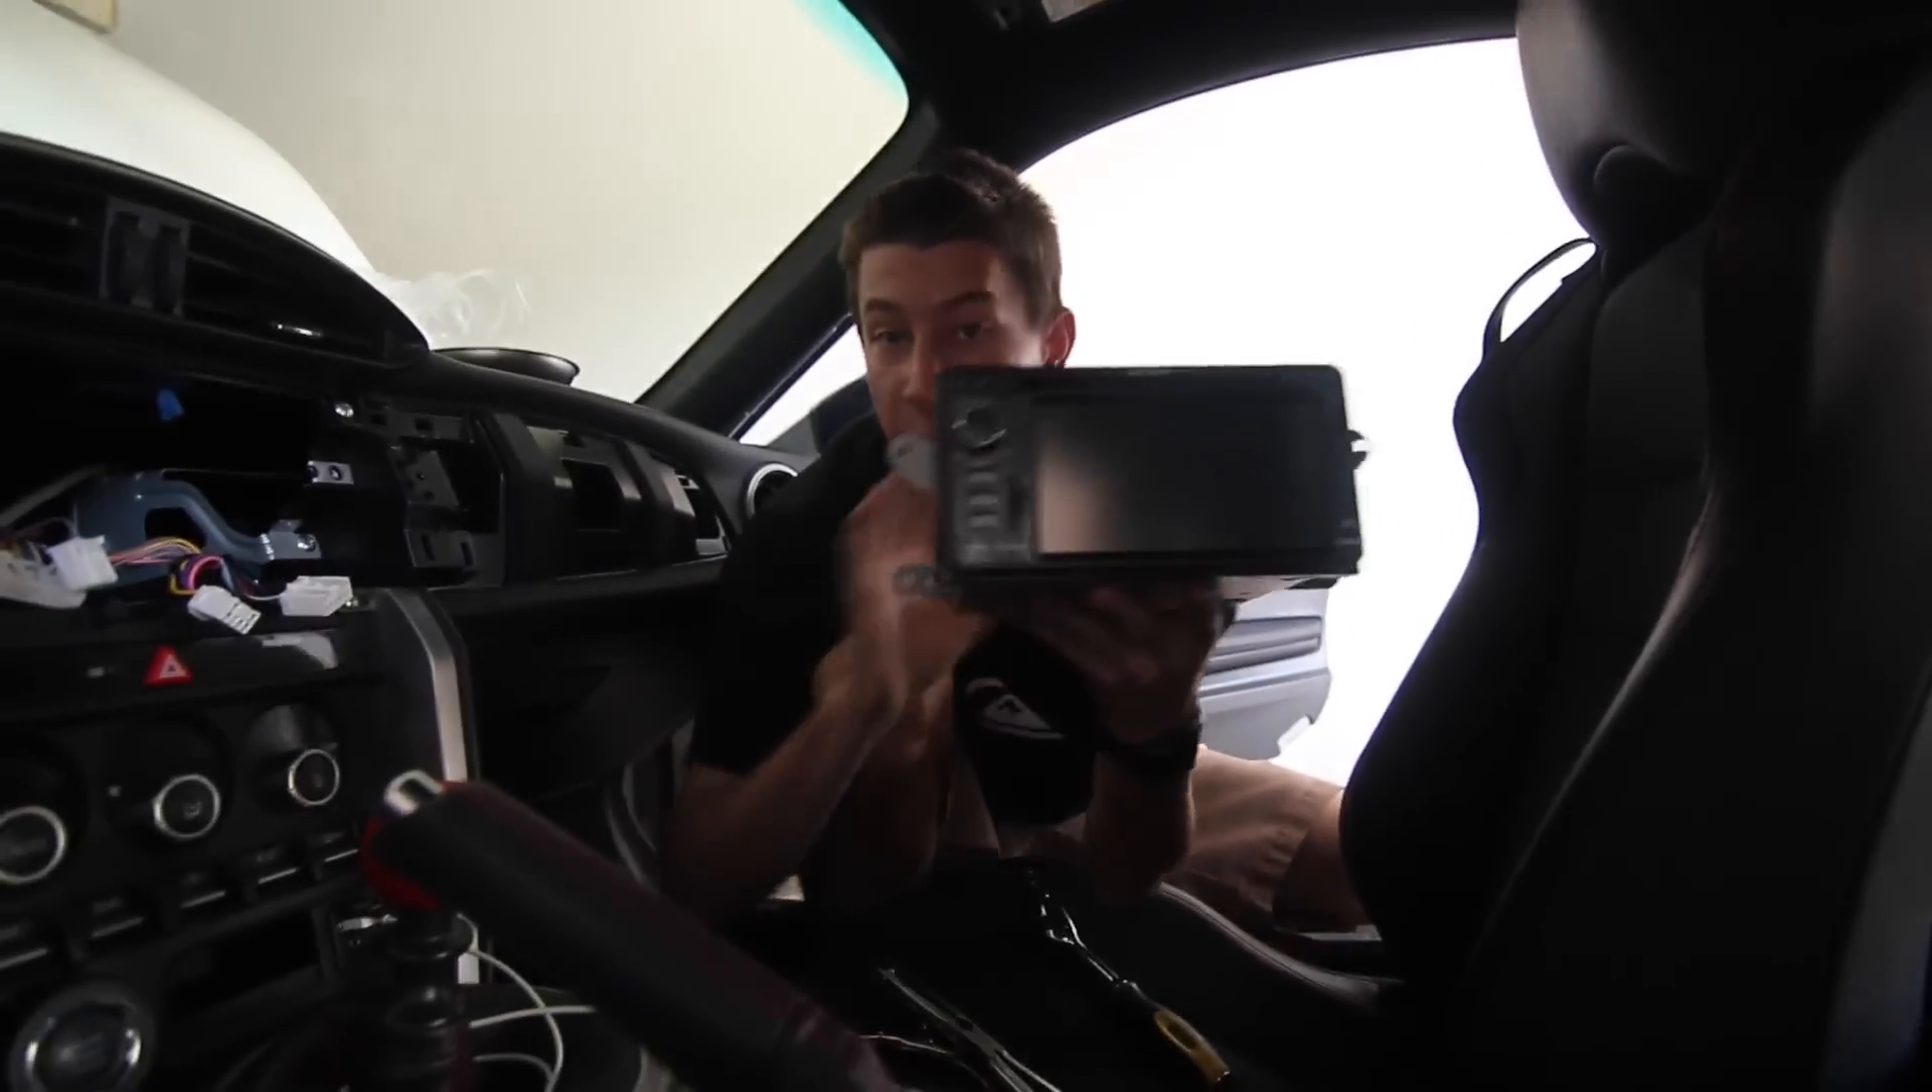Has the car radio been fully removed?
Yes.